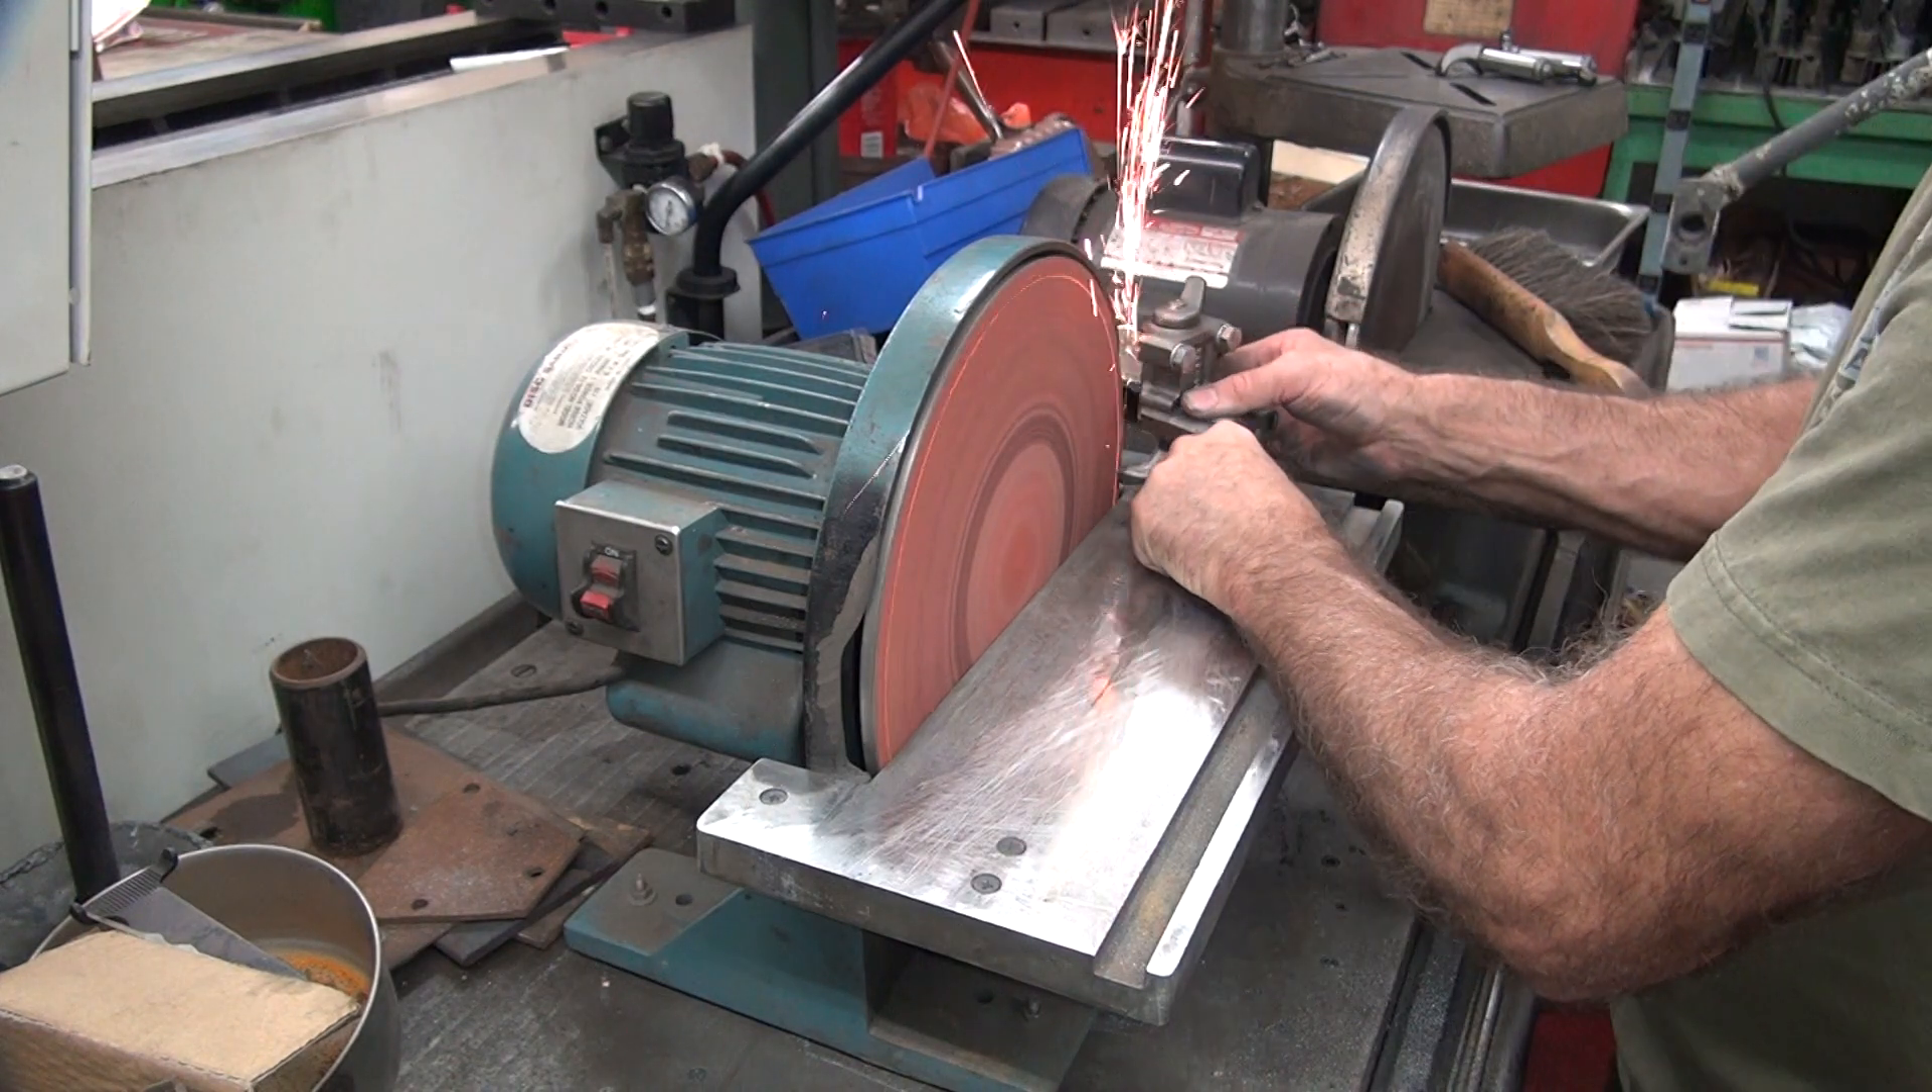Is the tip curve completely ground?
No.